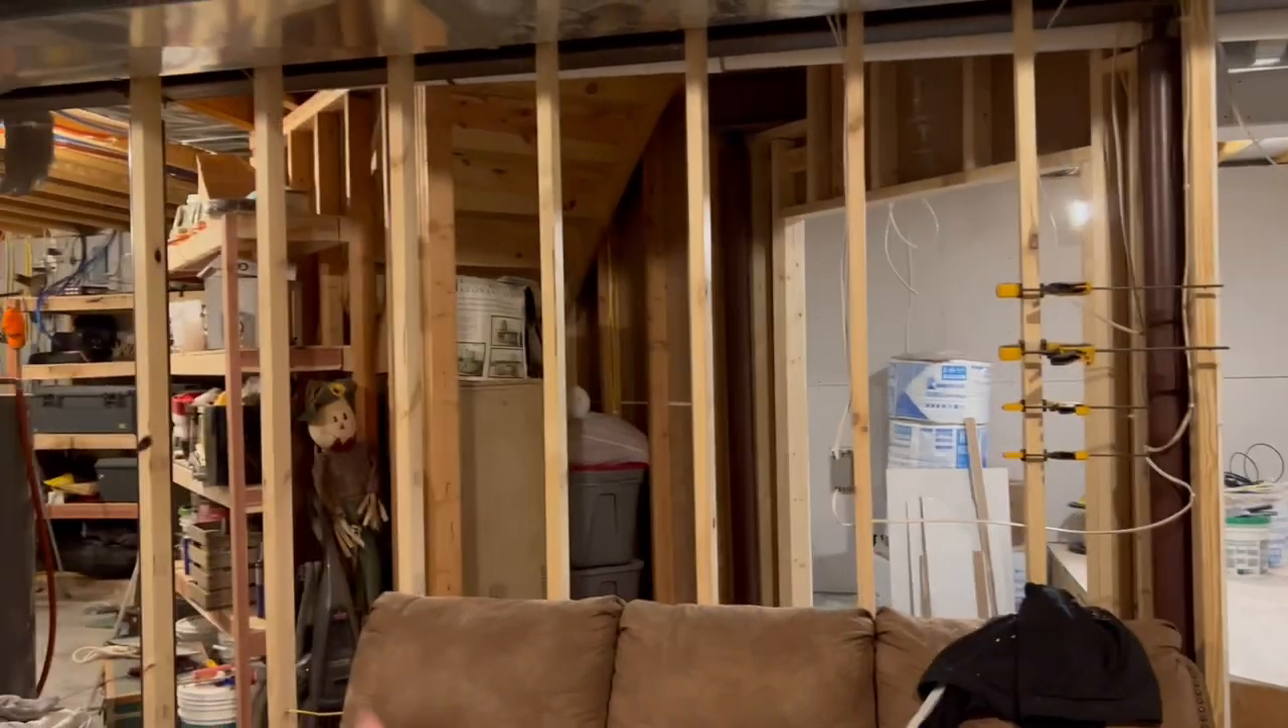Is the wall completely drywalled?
No.